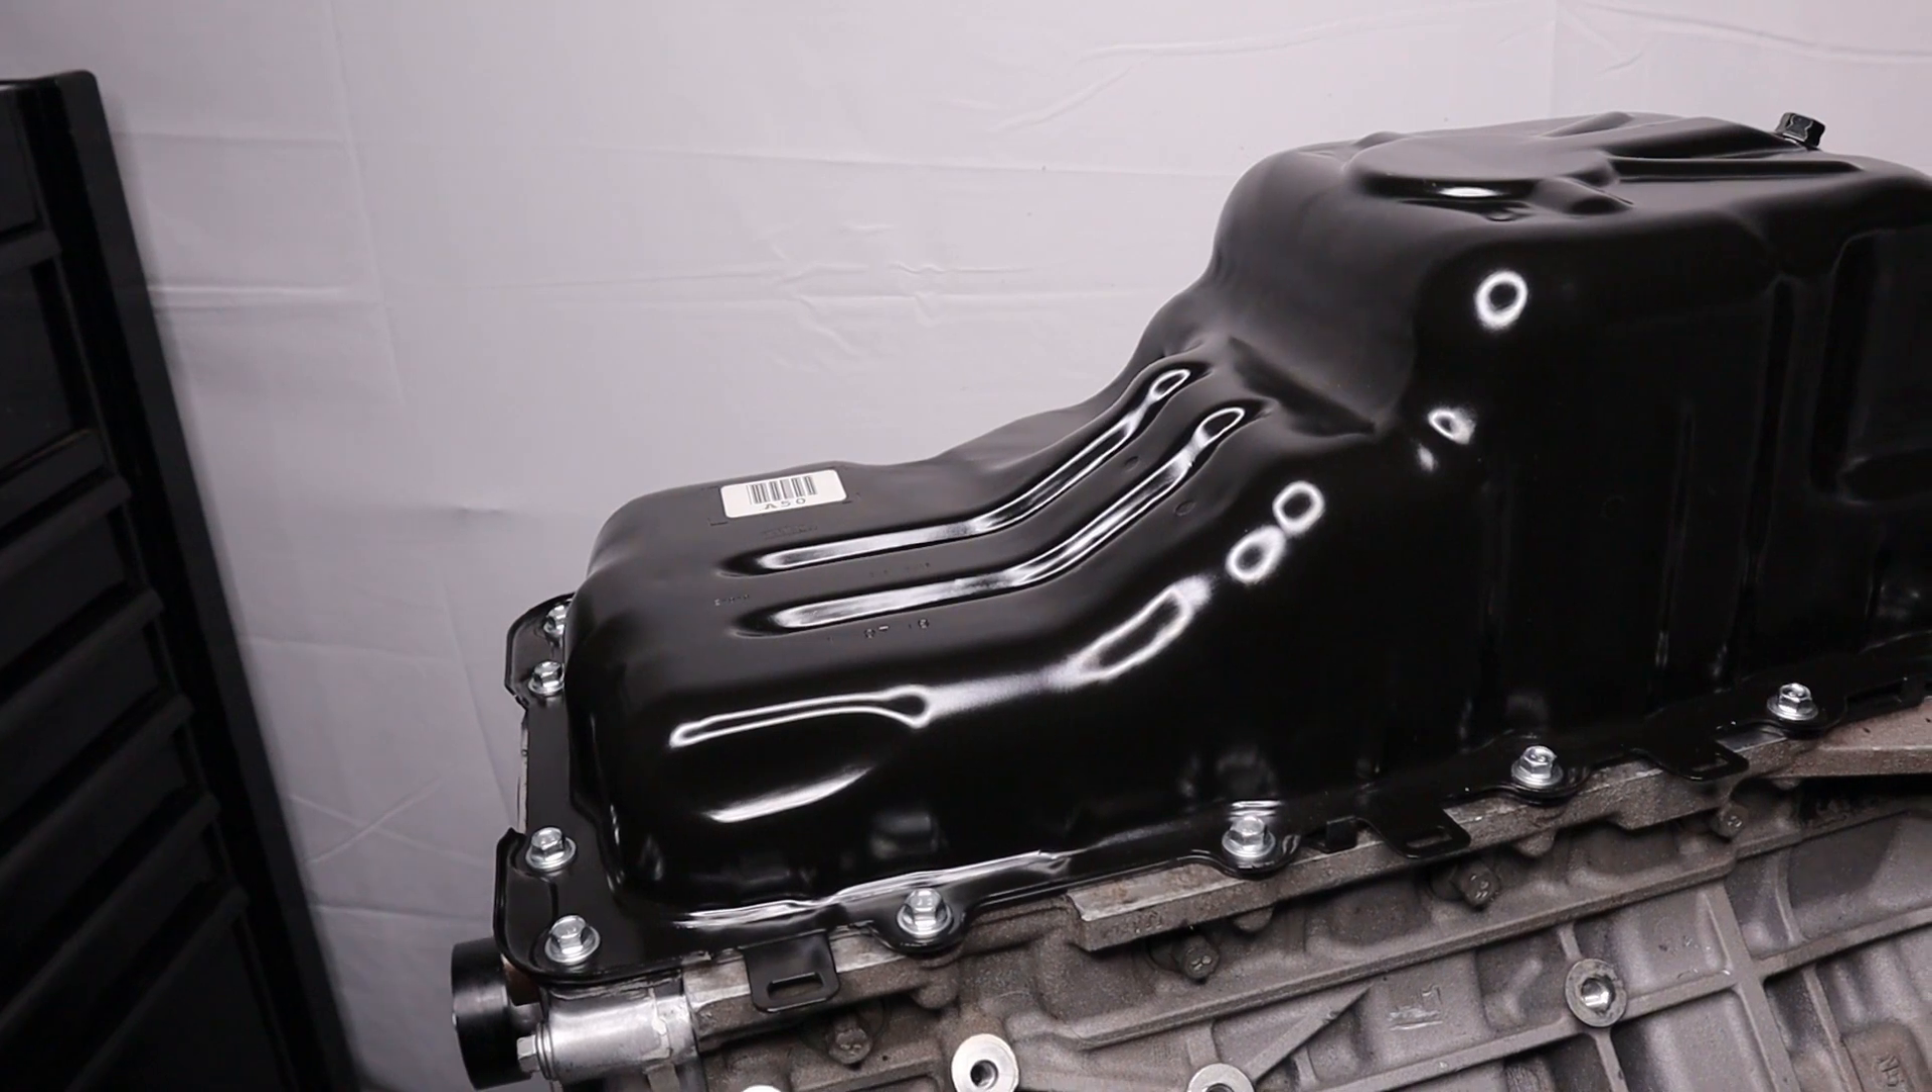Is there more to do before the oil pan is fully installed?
No.